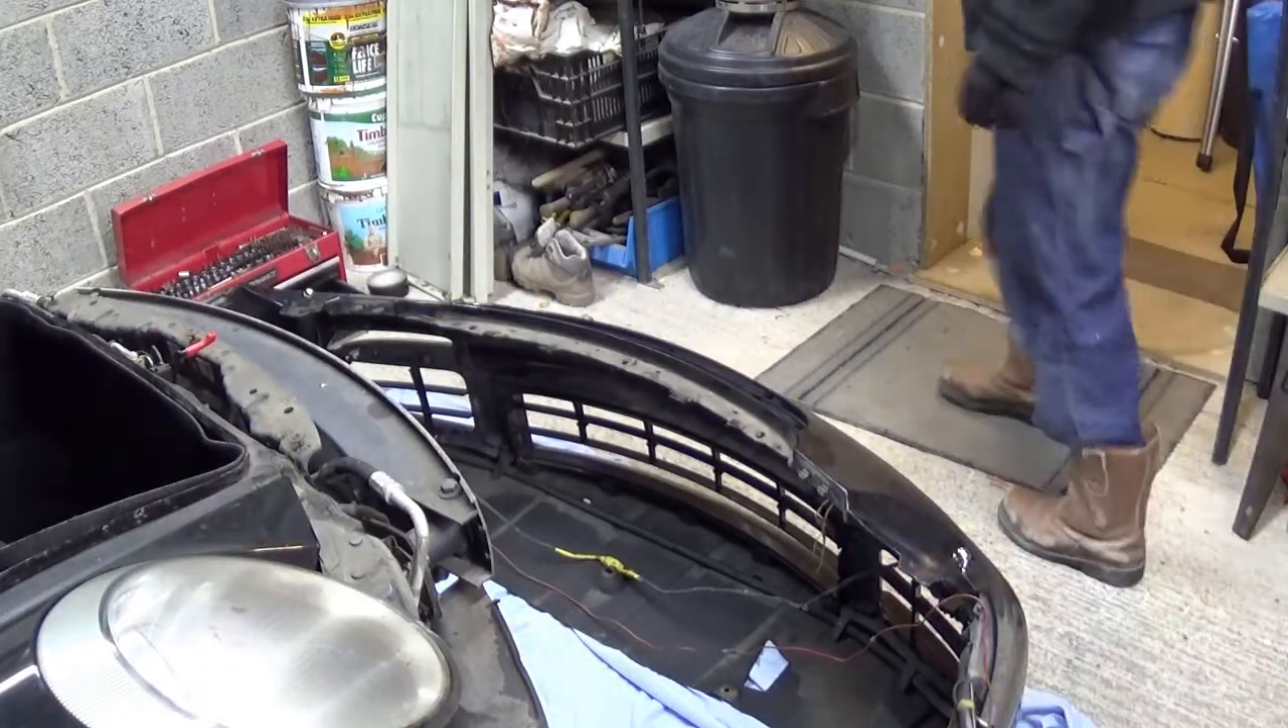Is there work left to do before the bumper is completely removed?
No.